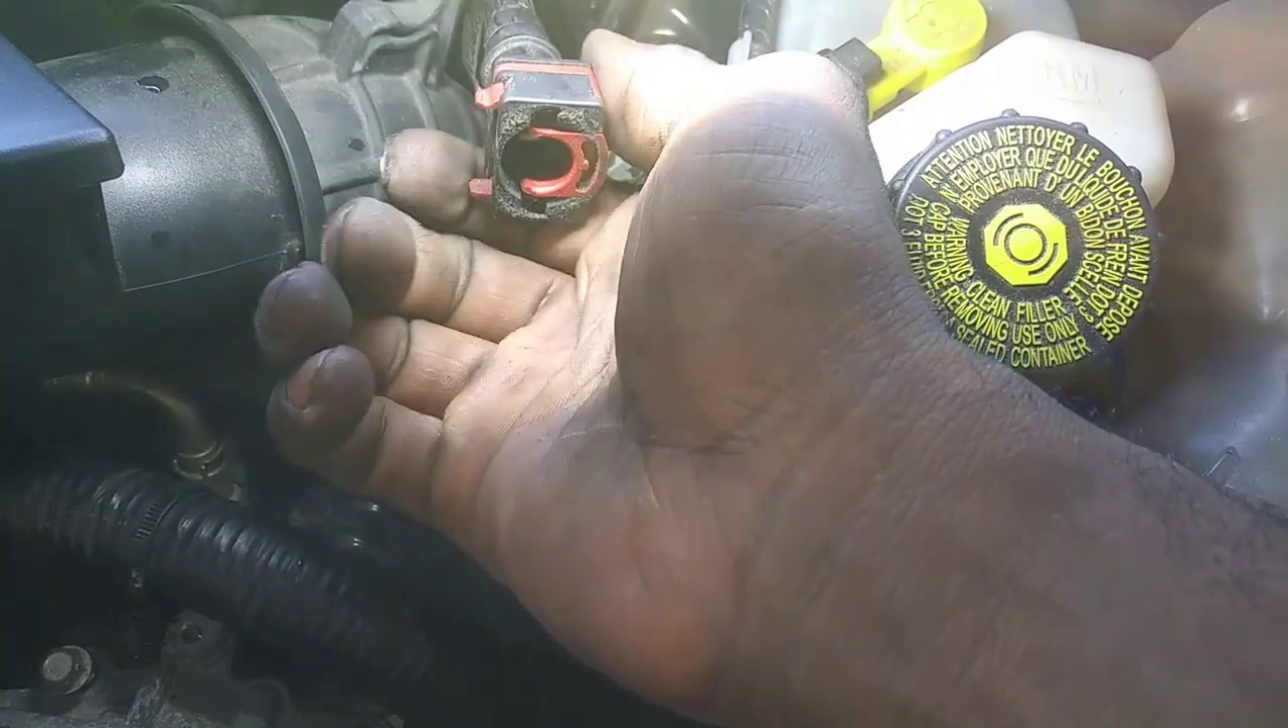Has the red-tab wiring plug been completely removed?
Yes.